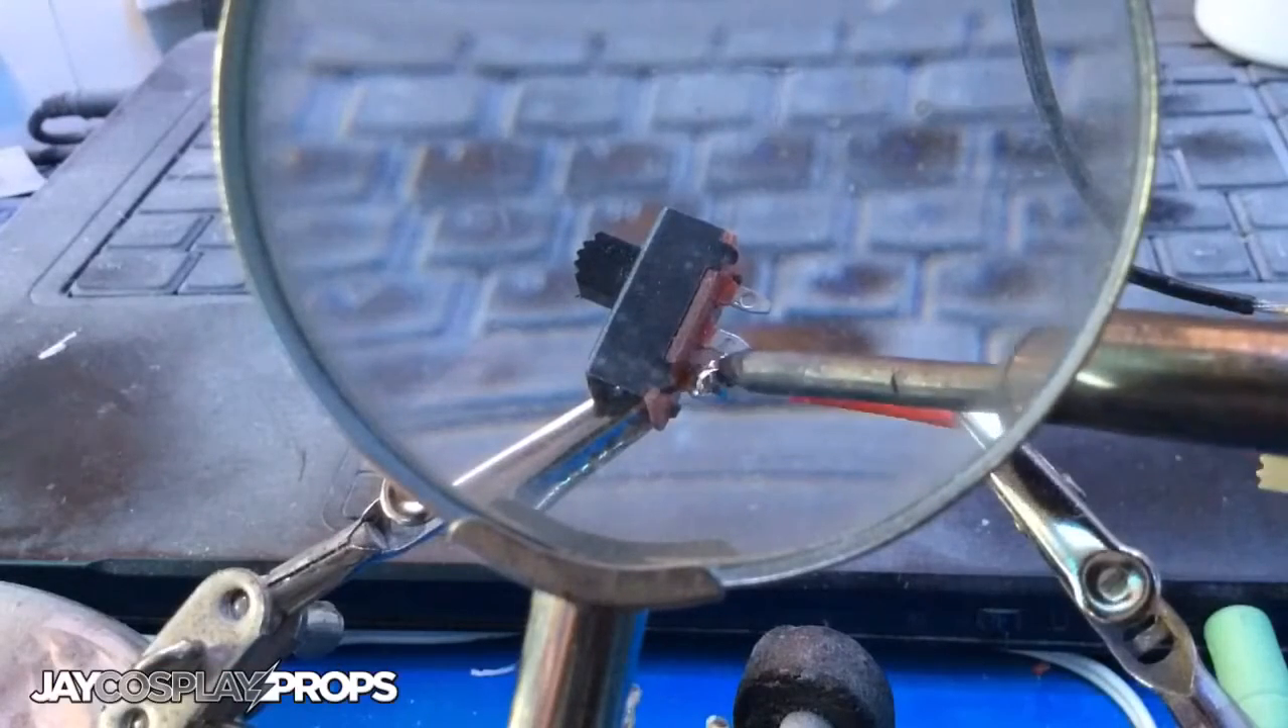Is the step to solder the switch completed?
No.